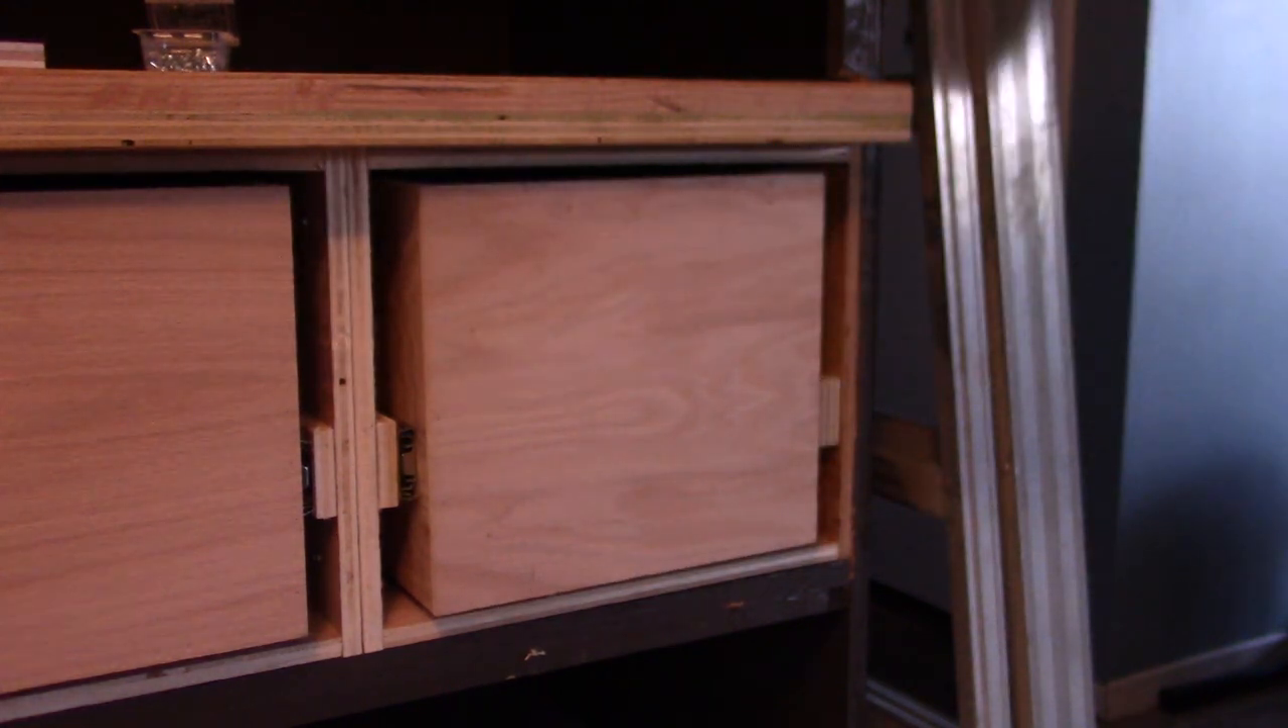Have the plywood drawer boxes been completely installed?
Yes.